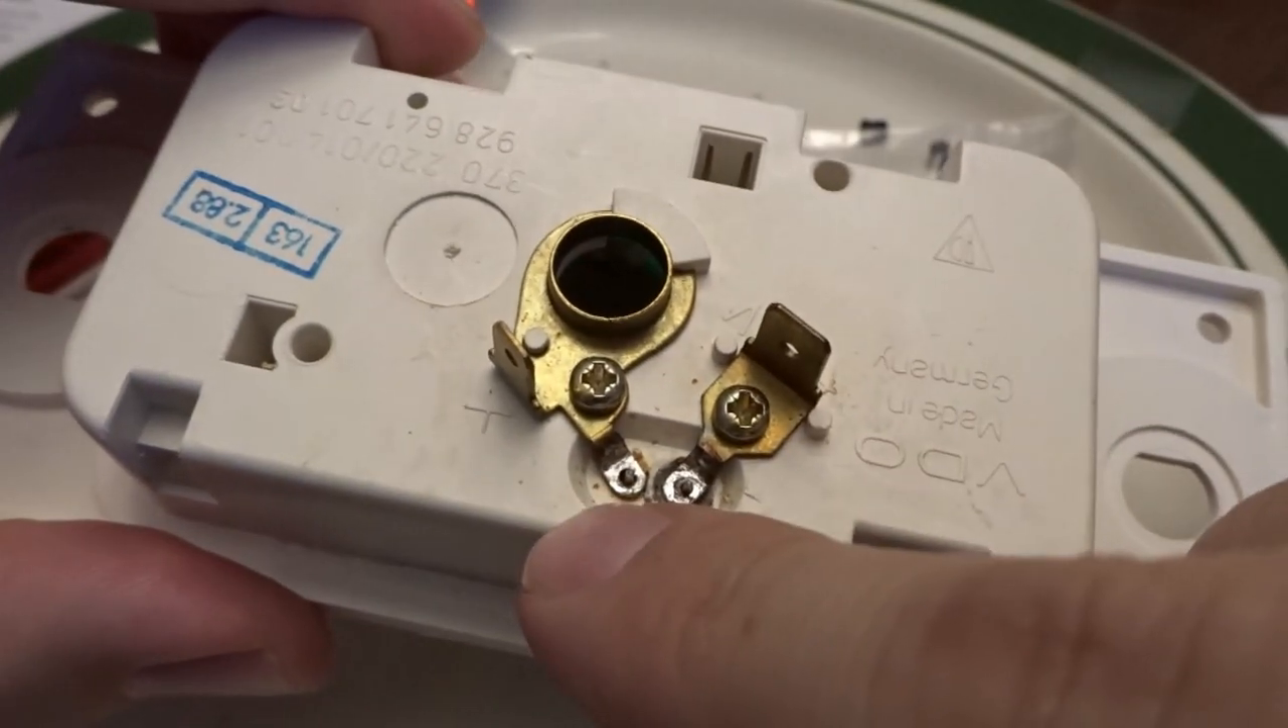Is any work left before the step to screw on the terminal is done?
No.